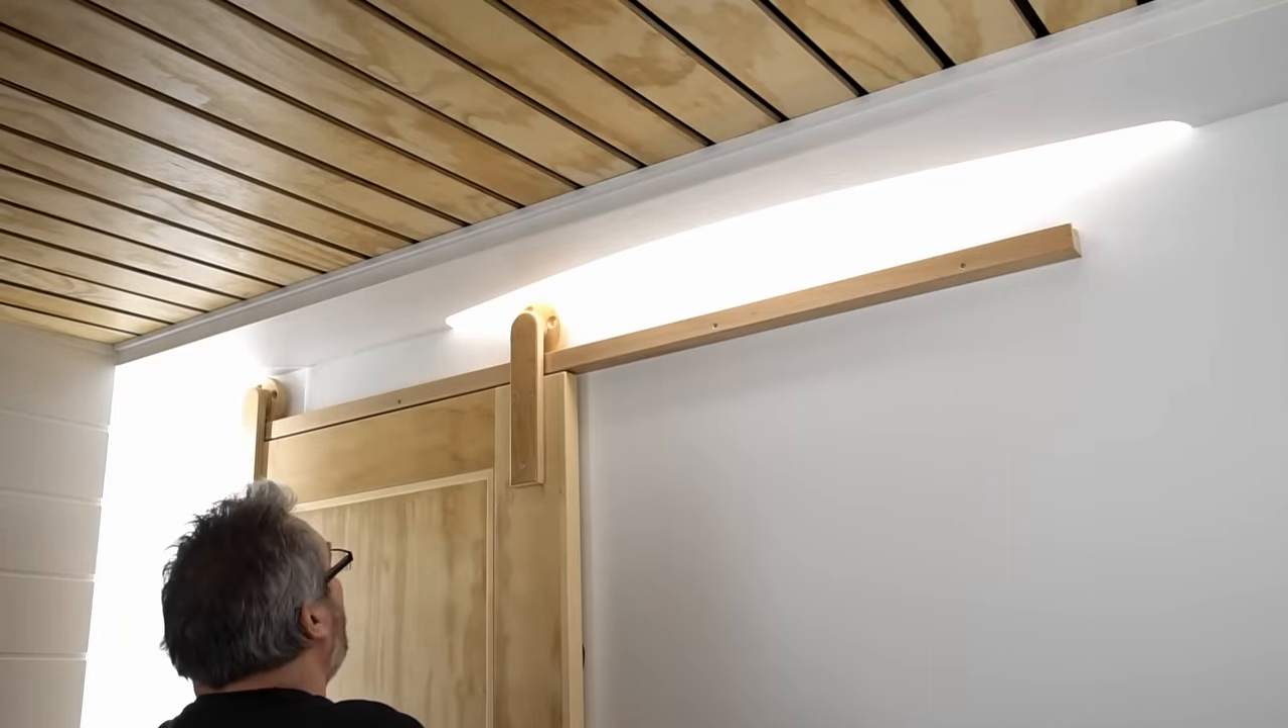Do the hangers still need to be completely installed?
No.